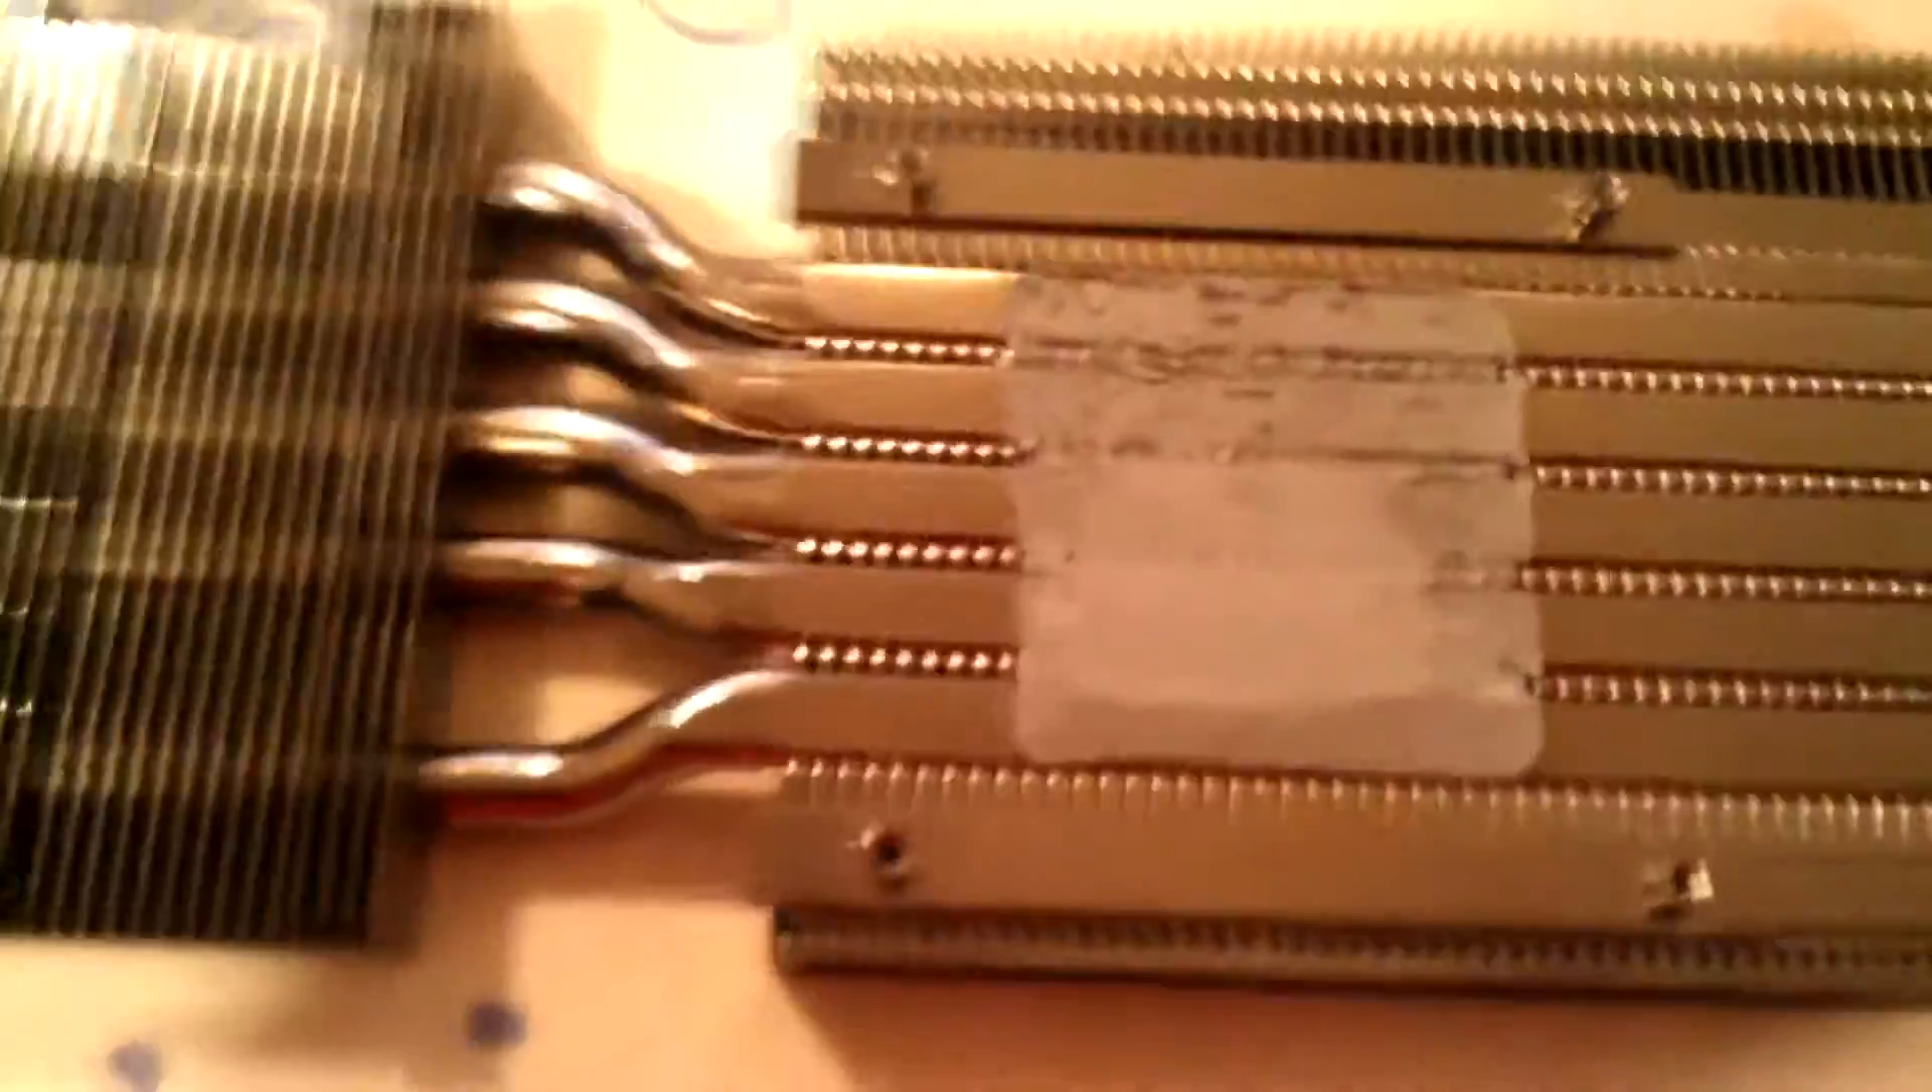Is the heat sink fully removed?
Yes.